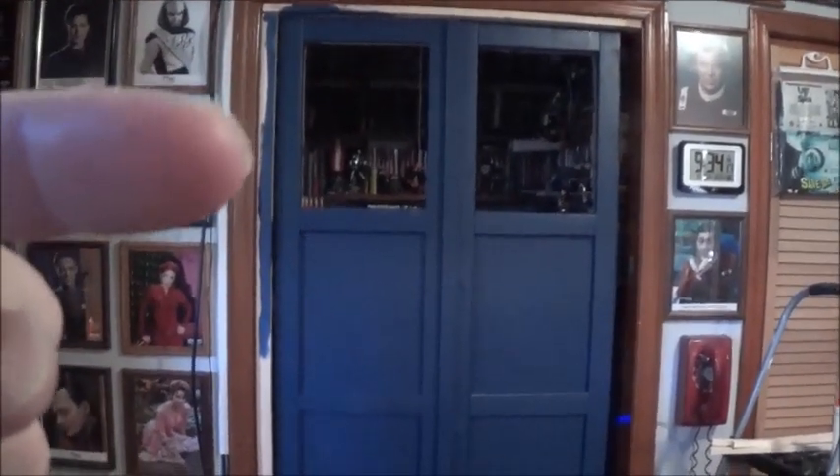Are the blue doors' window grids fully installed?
No.